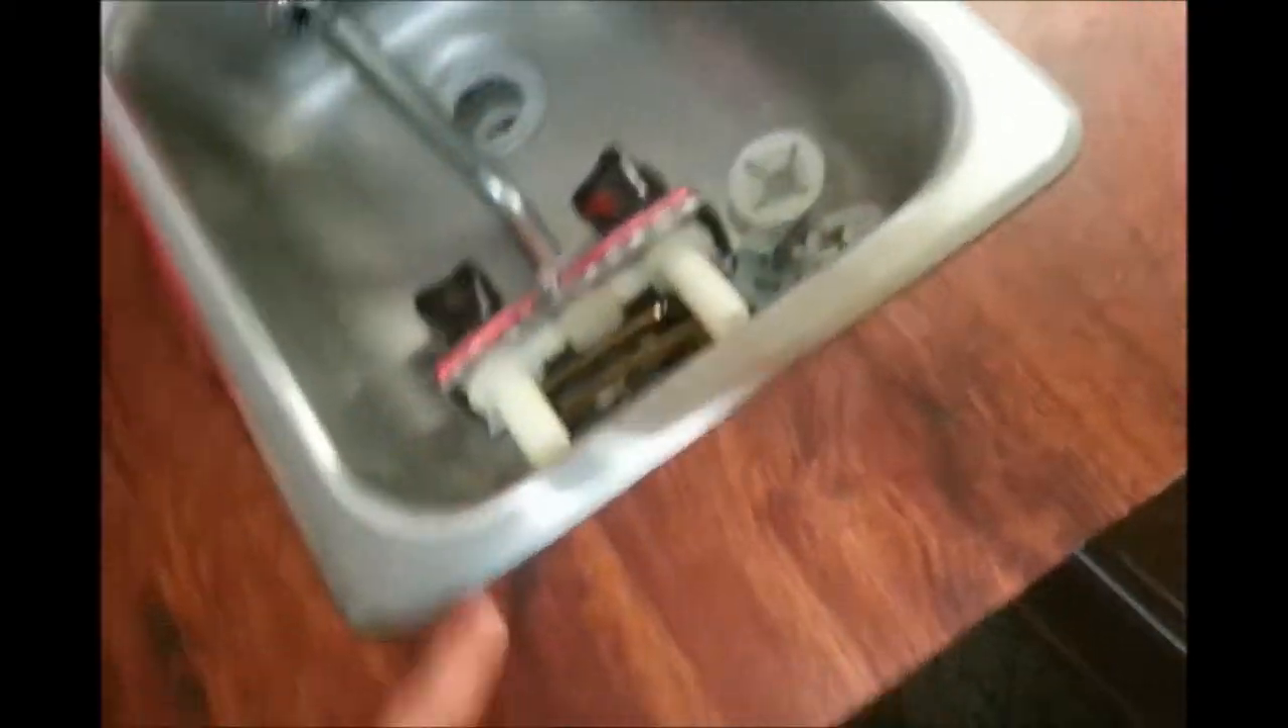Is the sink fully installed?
No.